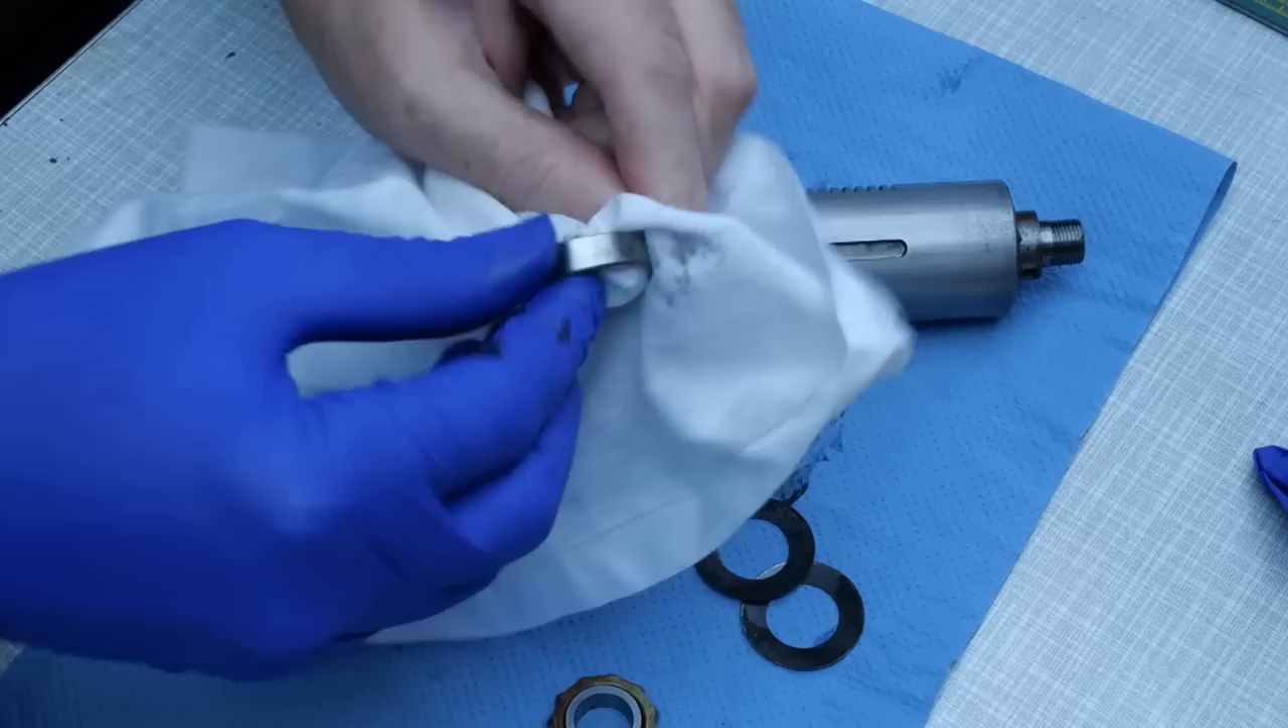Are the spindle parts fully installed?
No.